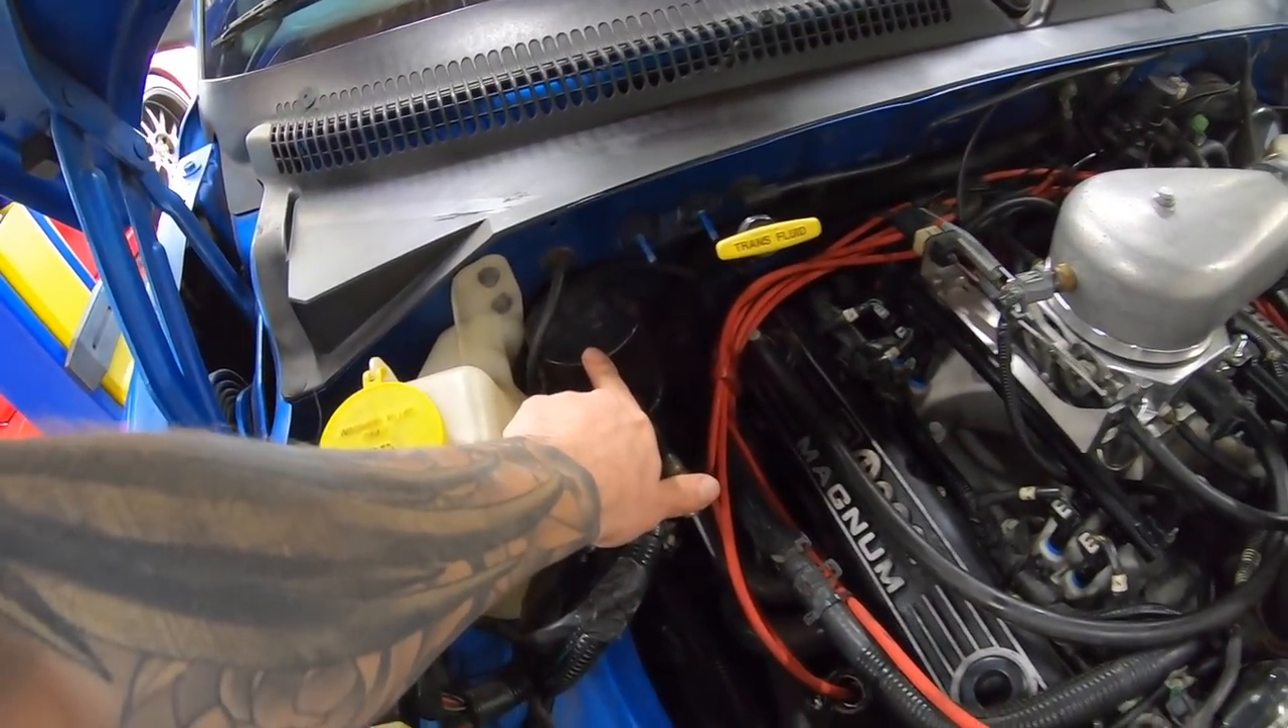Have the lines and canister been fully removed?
No.